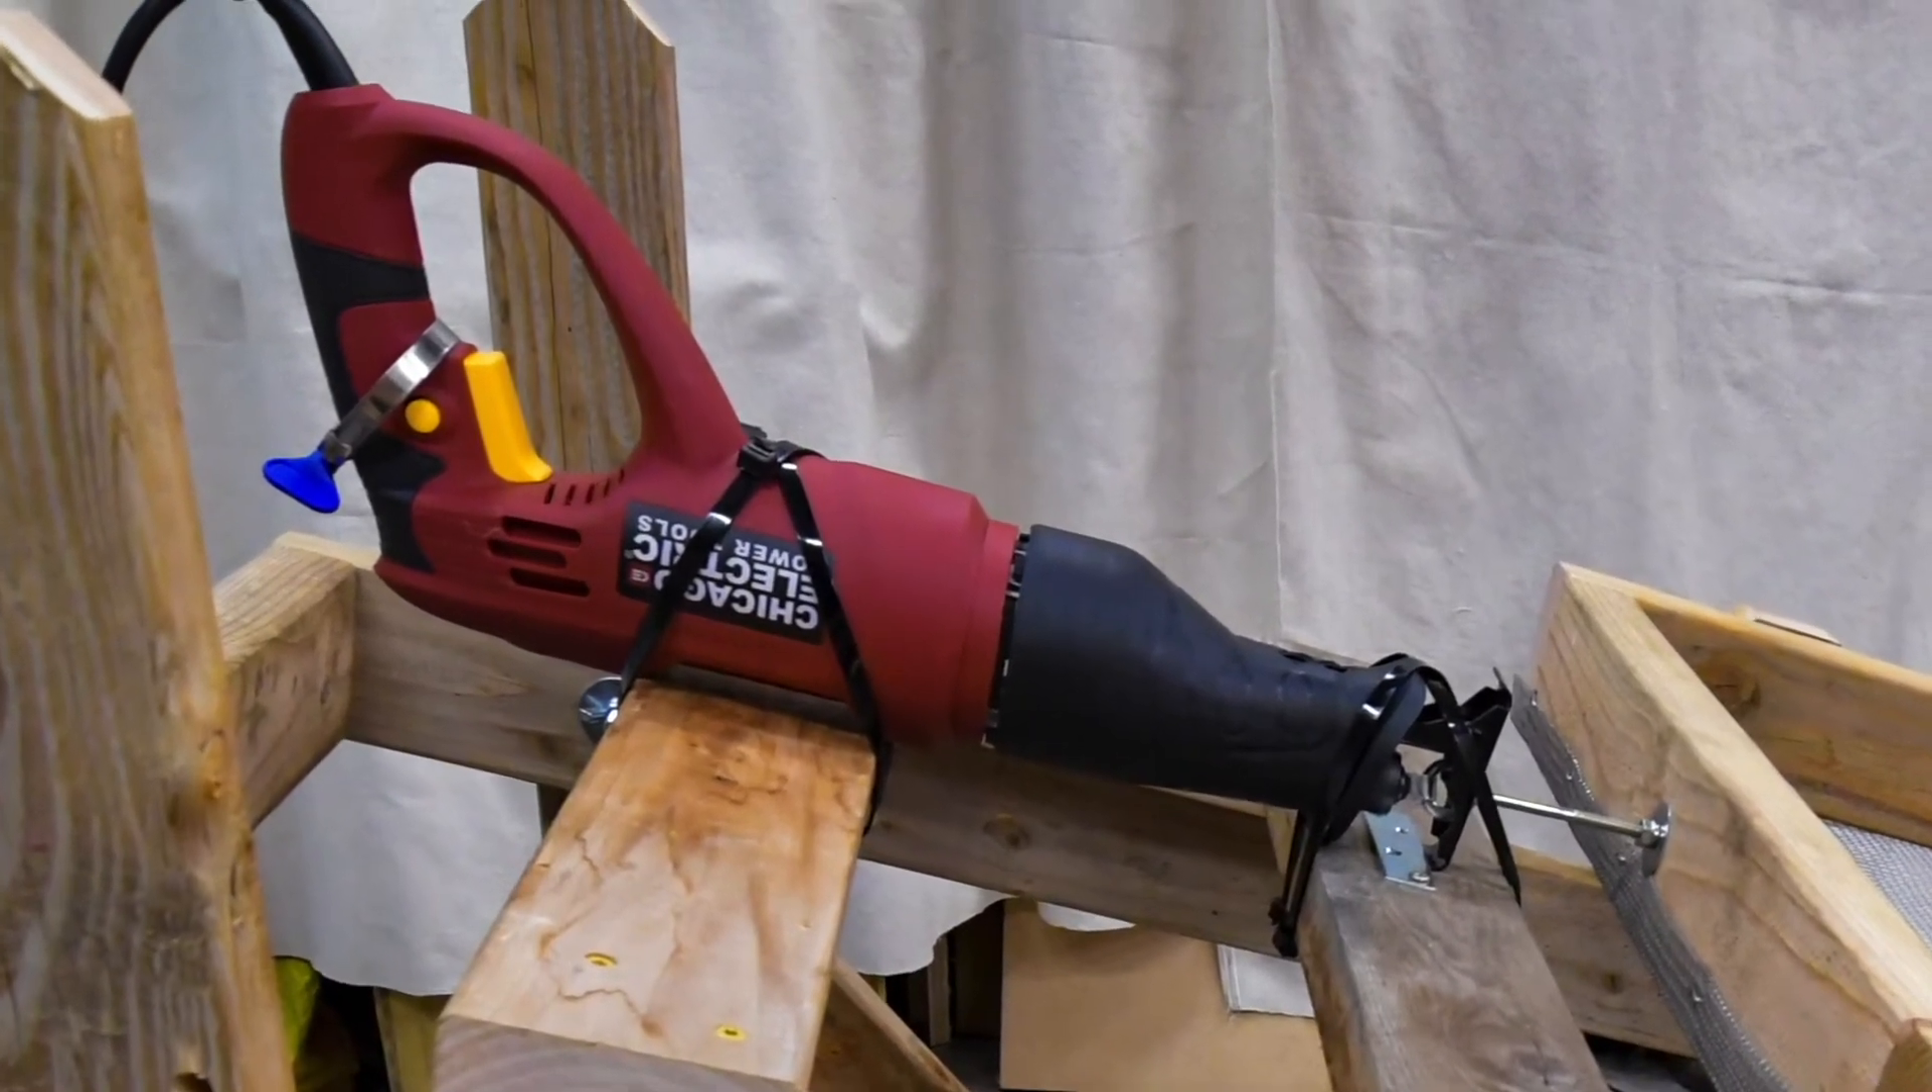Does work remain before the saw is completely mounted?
No.